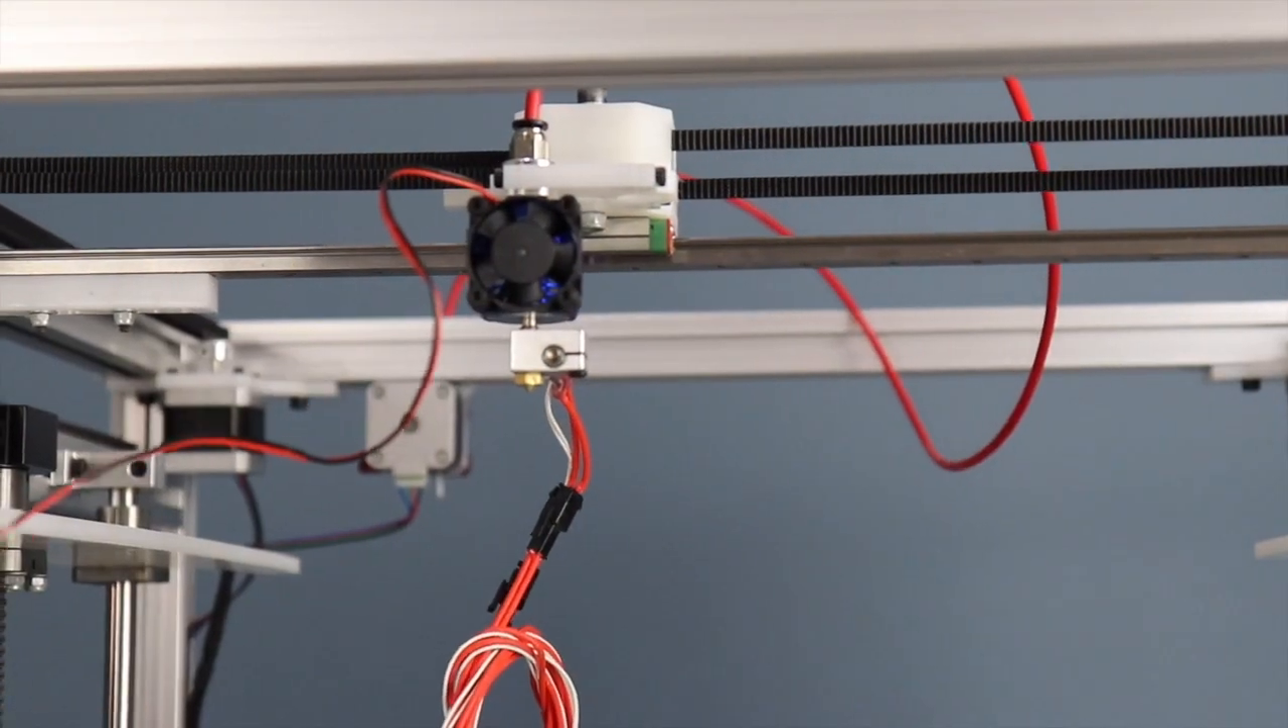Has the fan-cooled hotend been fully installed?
Yes.